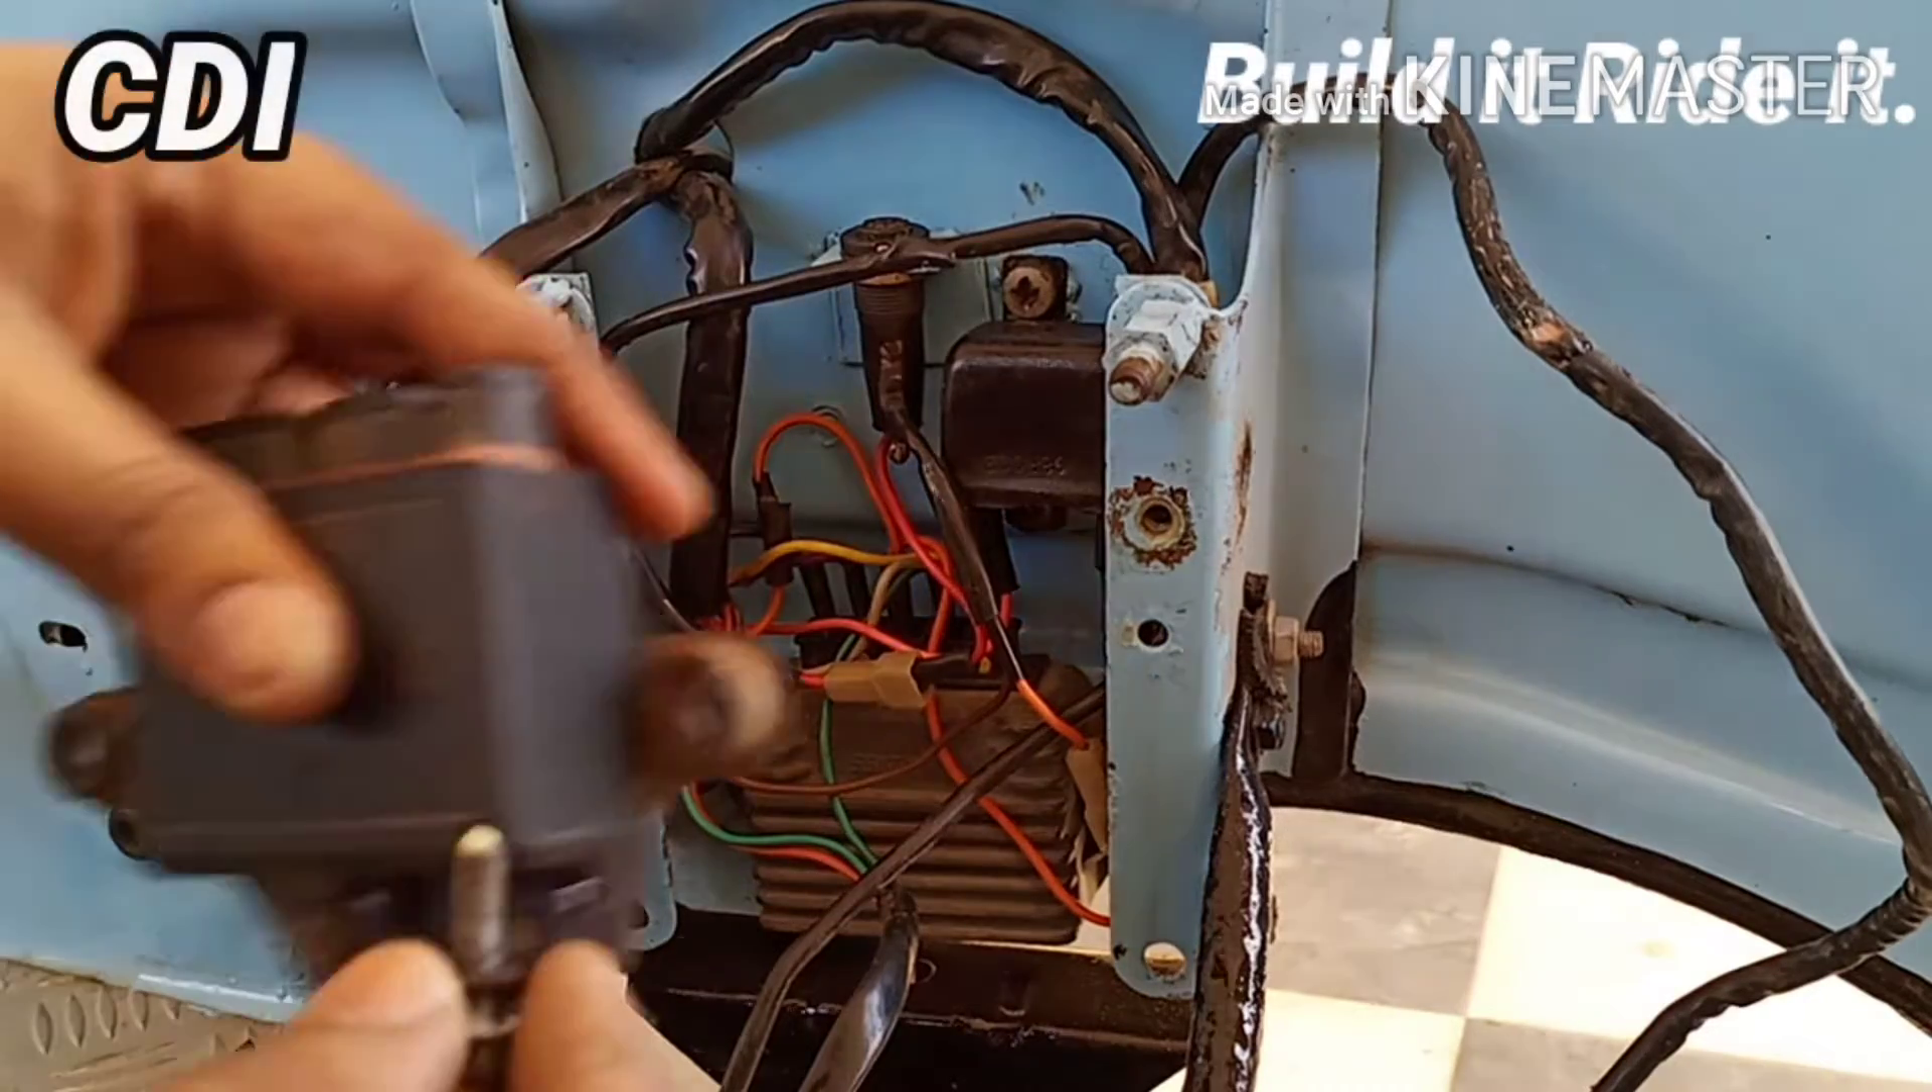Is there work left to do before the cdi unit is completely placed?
Yes.